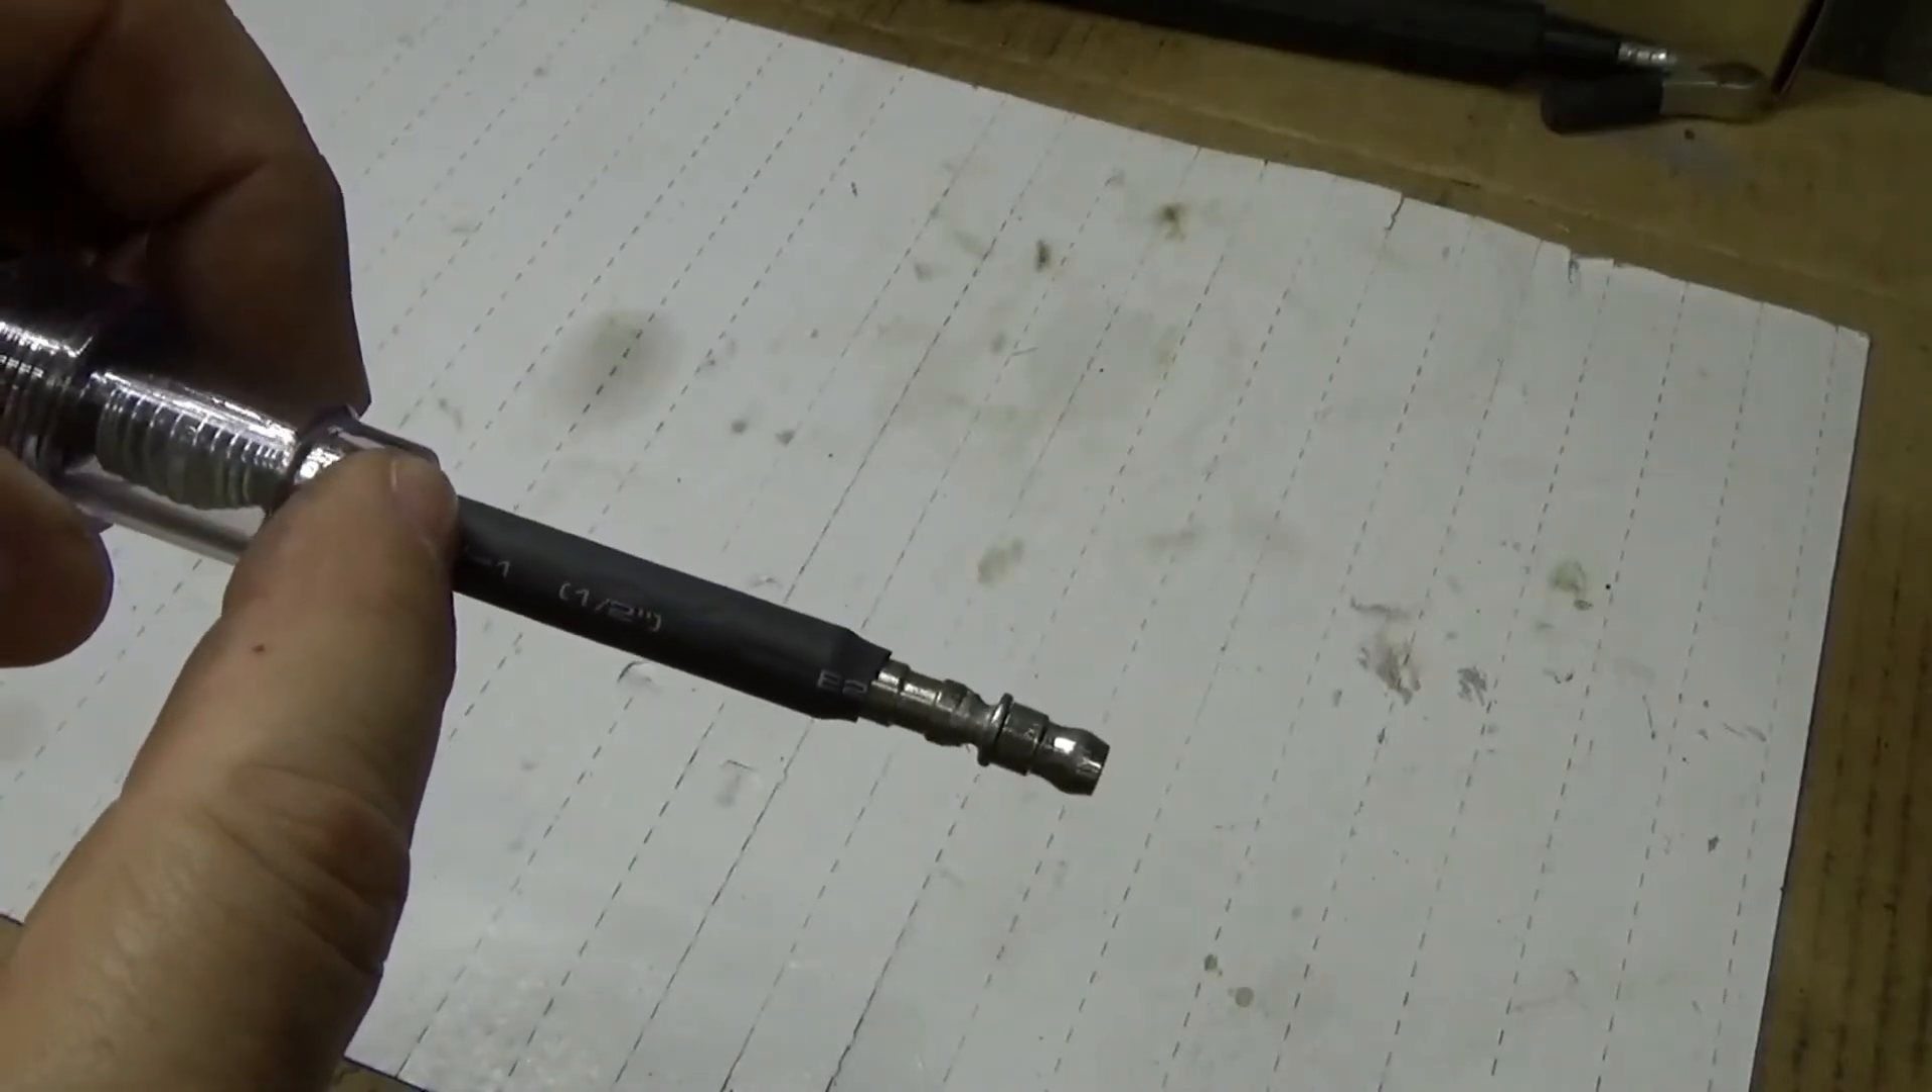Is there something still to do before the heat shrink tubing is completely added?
No.